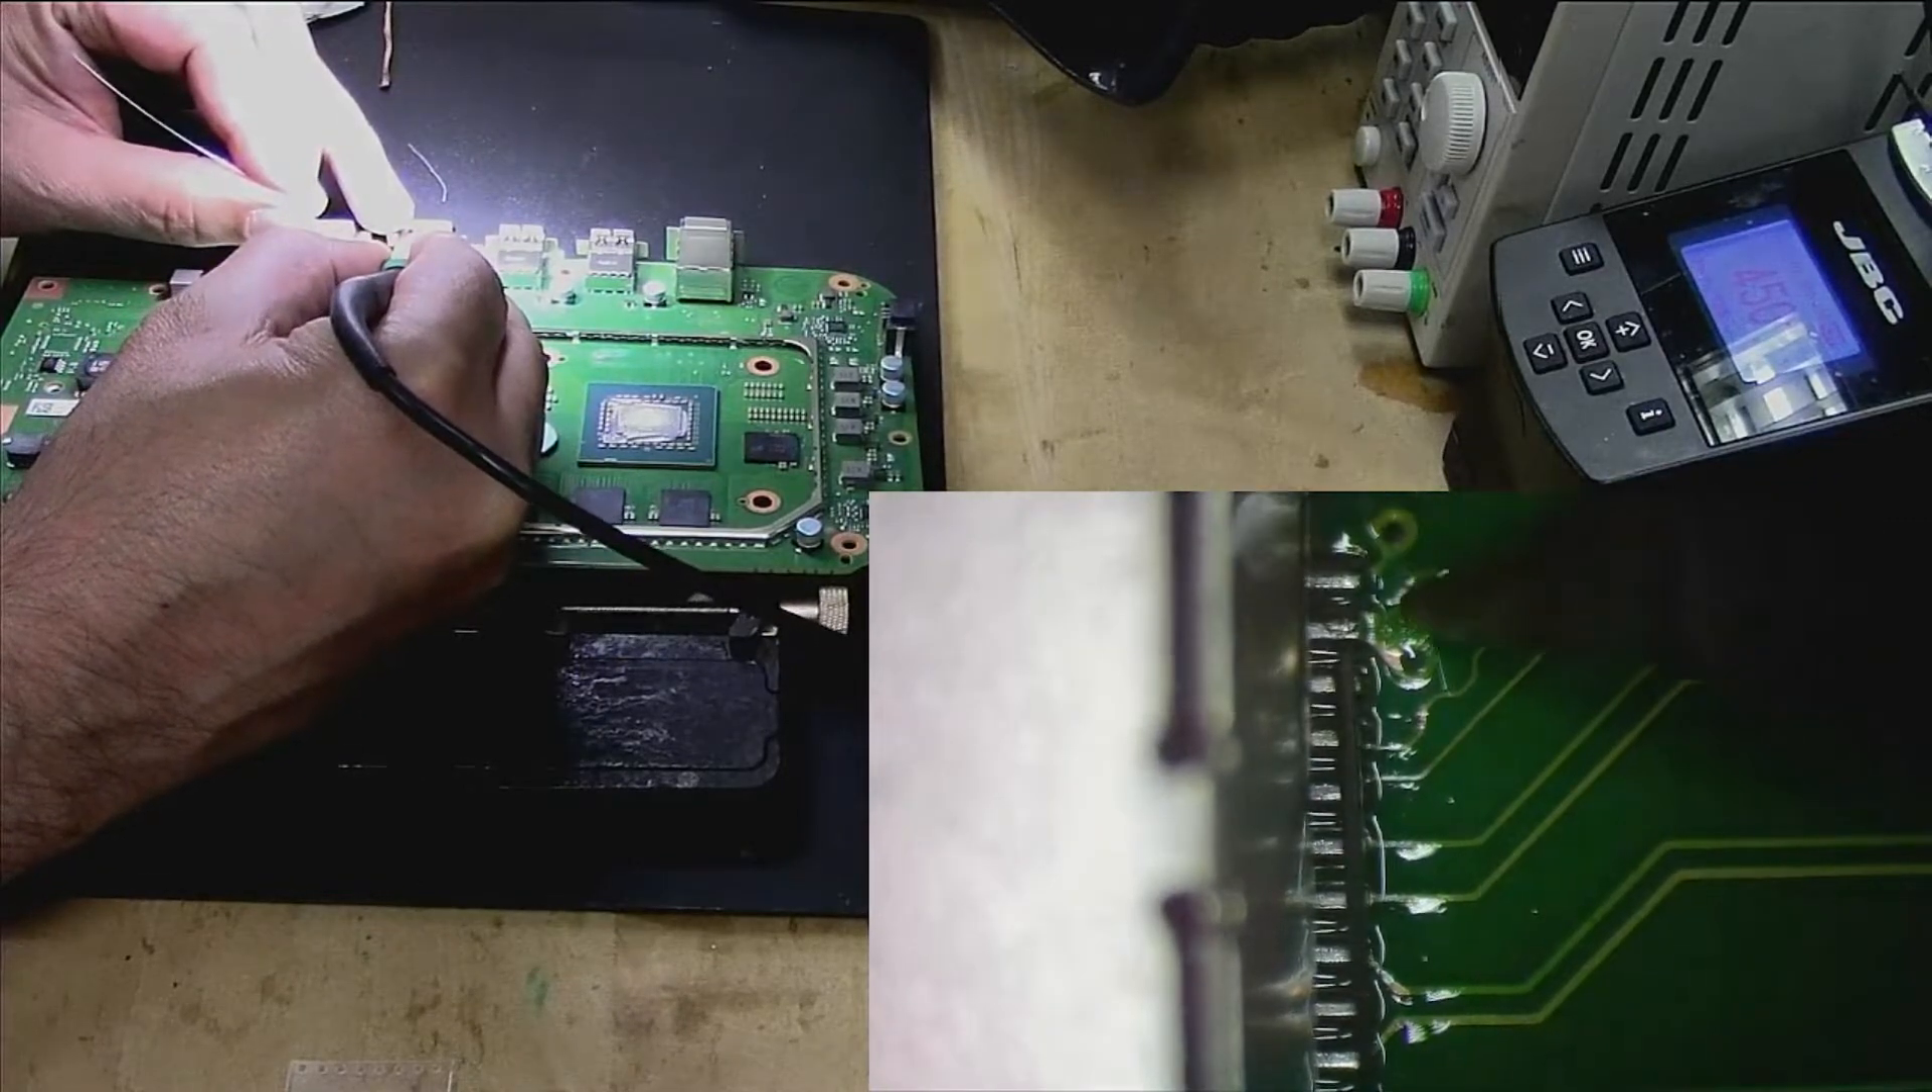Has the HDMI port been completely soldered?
No.